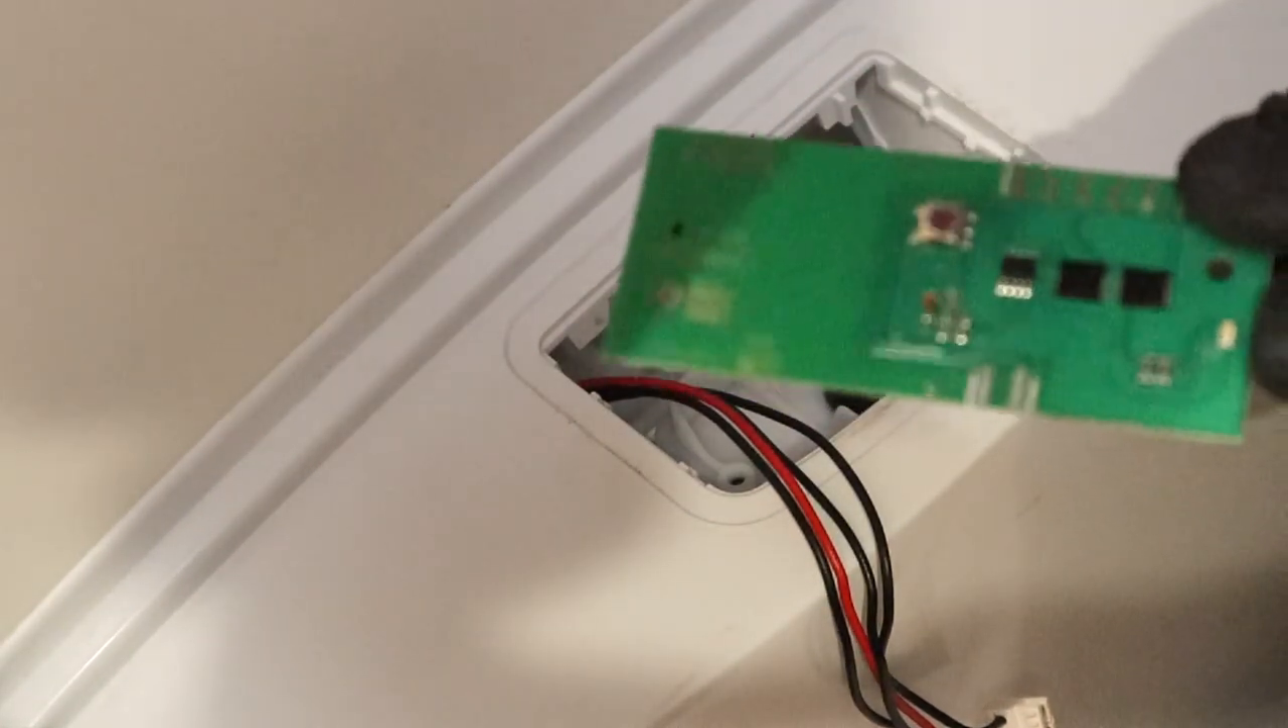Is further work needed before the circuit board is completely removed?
No.